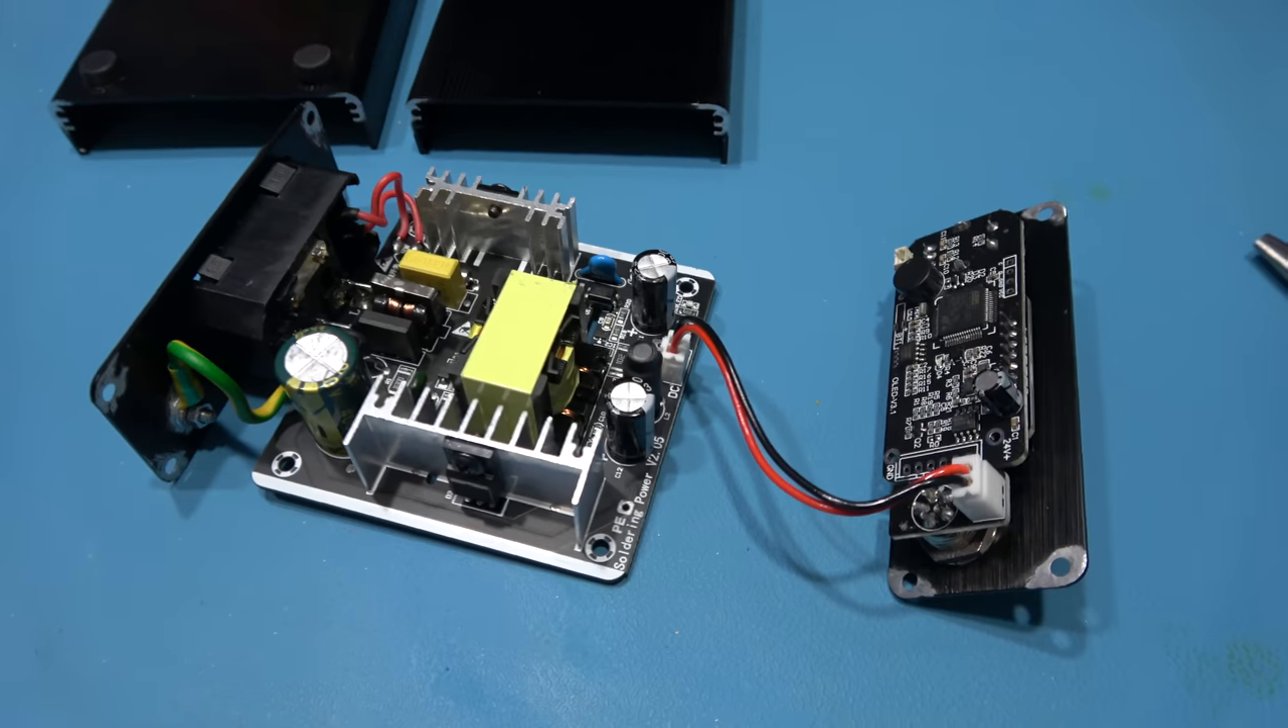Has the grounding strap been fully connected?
Yes.